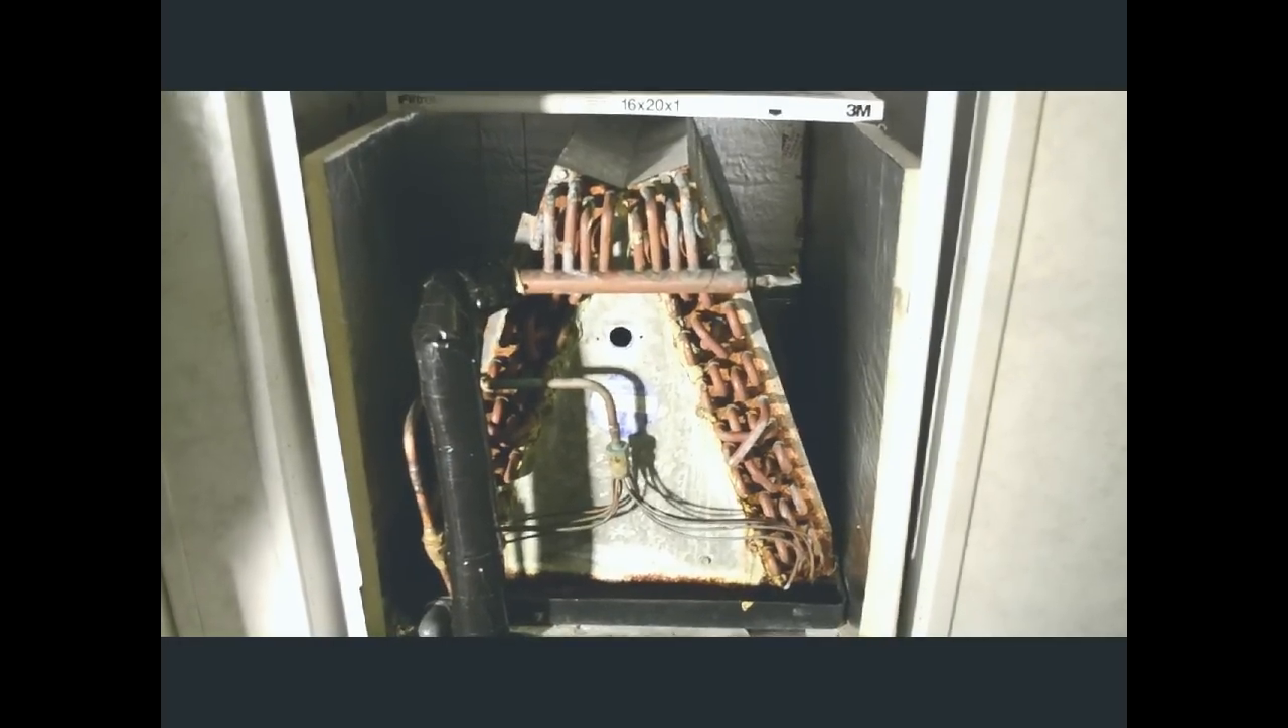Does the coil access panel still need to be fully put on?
Yes.